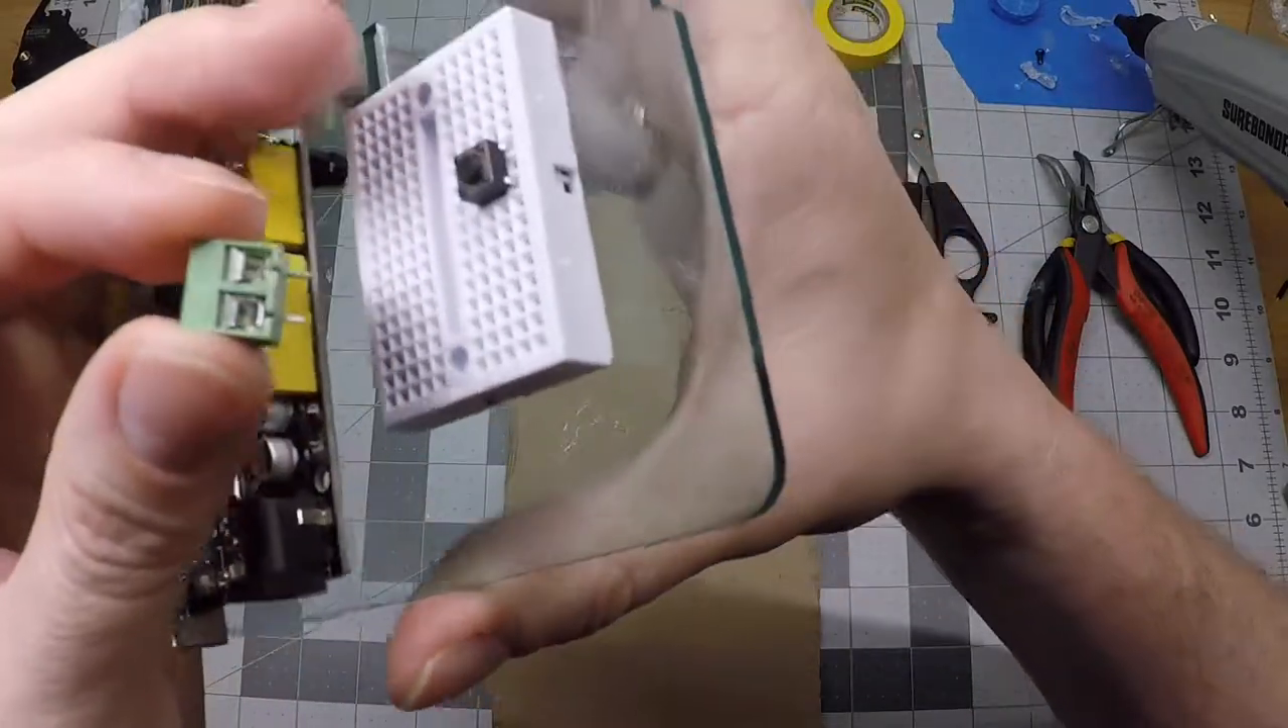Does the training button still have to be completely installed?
No.